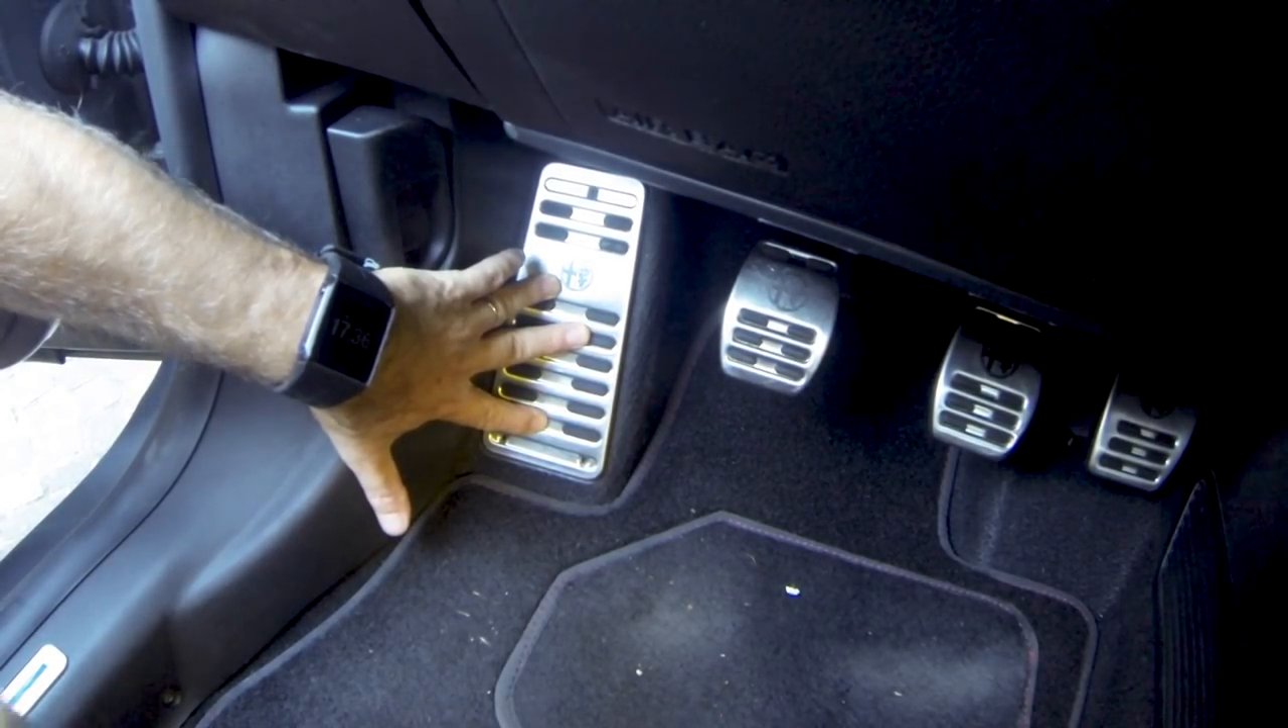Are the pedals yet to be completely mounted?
No.